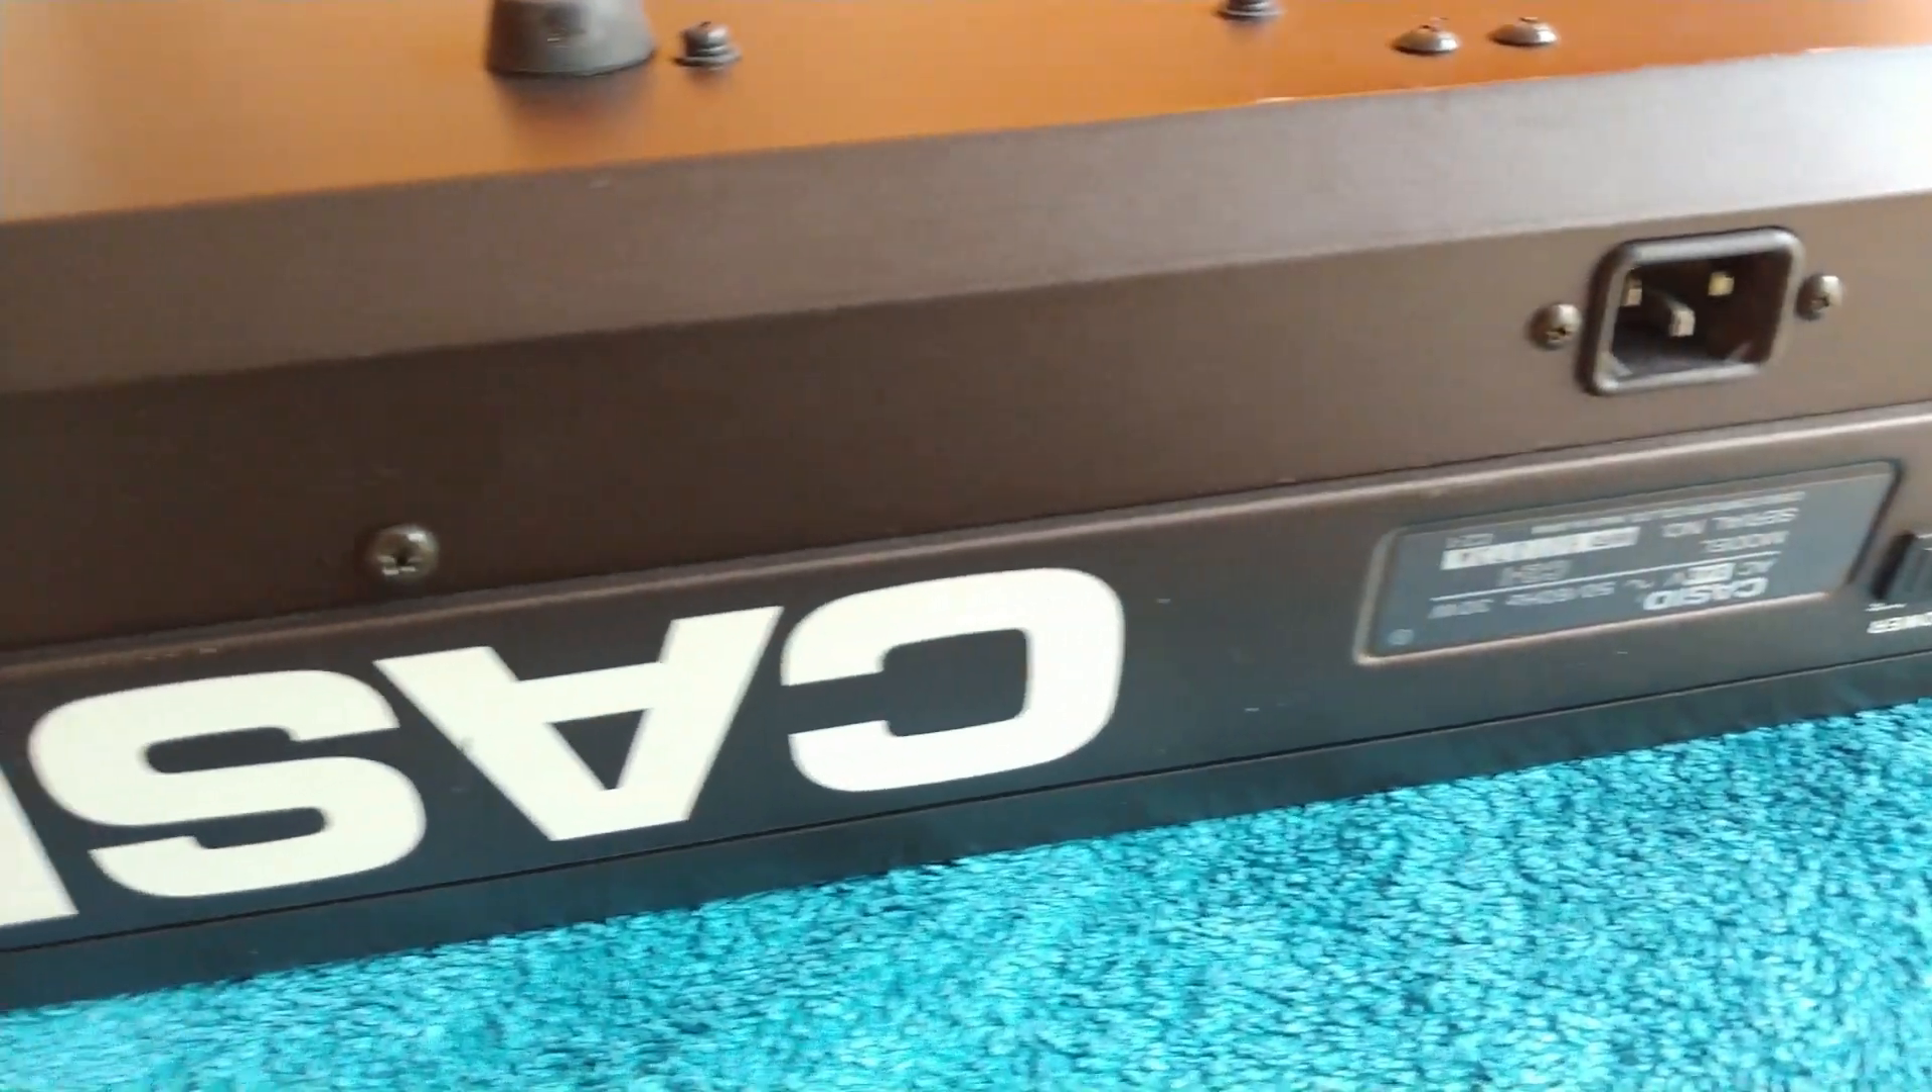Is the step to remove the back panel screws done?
No.